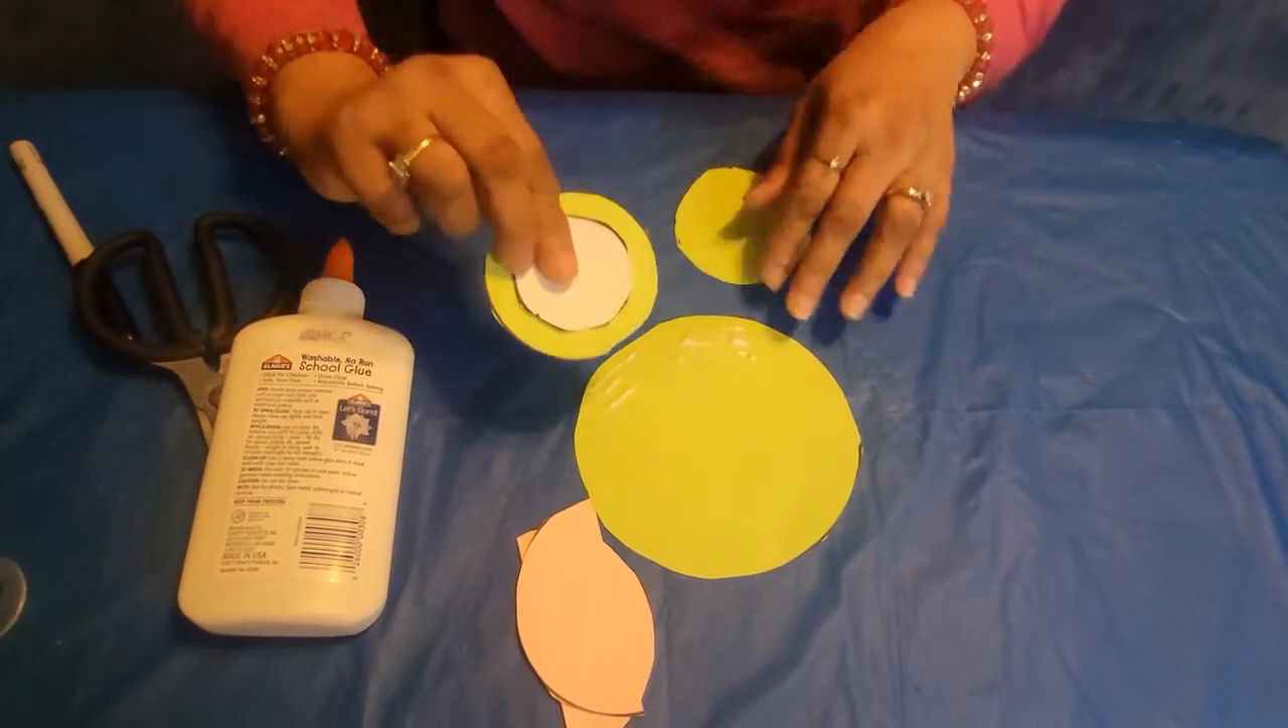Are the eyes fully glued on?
No.